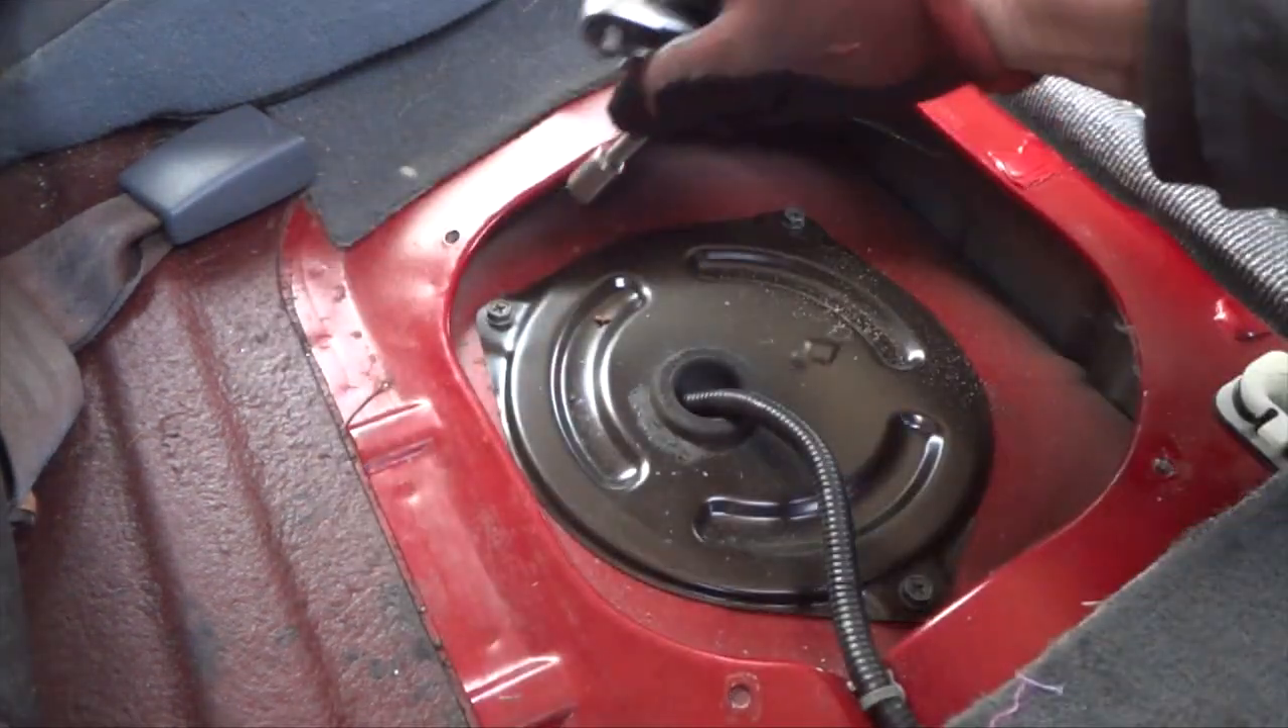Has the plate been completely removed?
No.